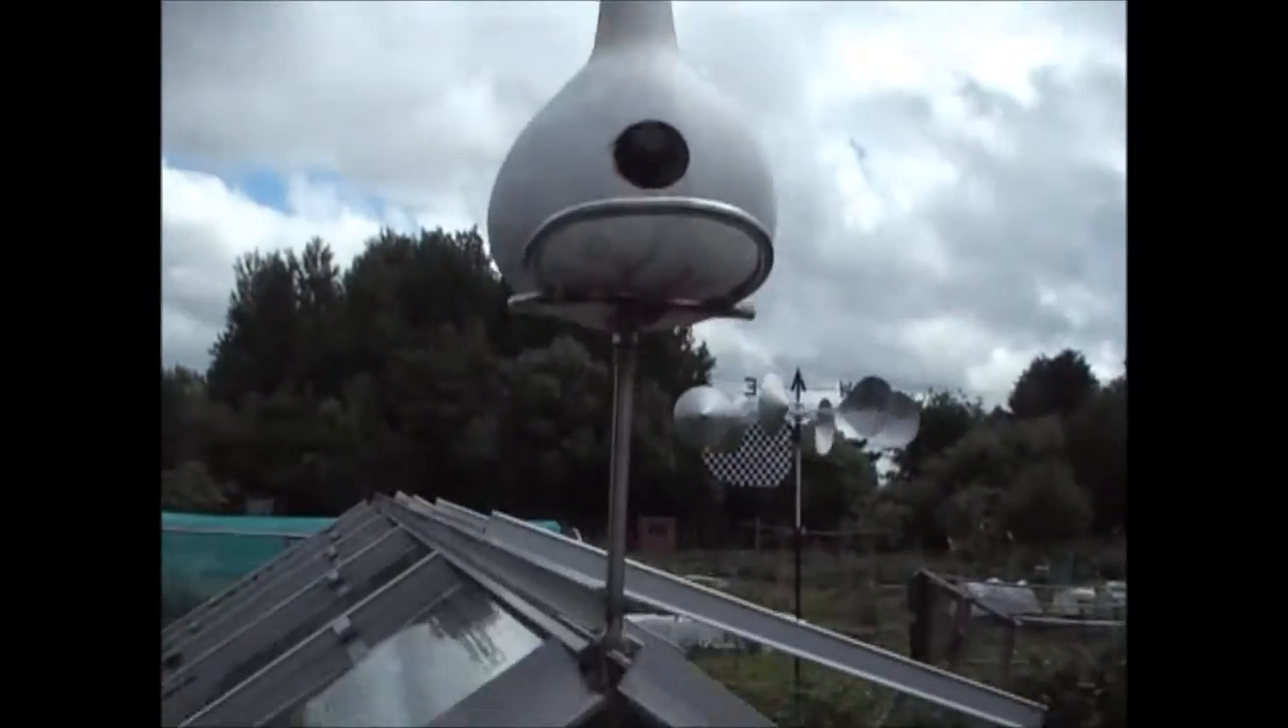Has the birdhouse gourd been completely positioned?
Yes.